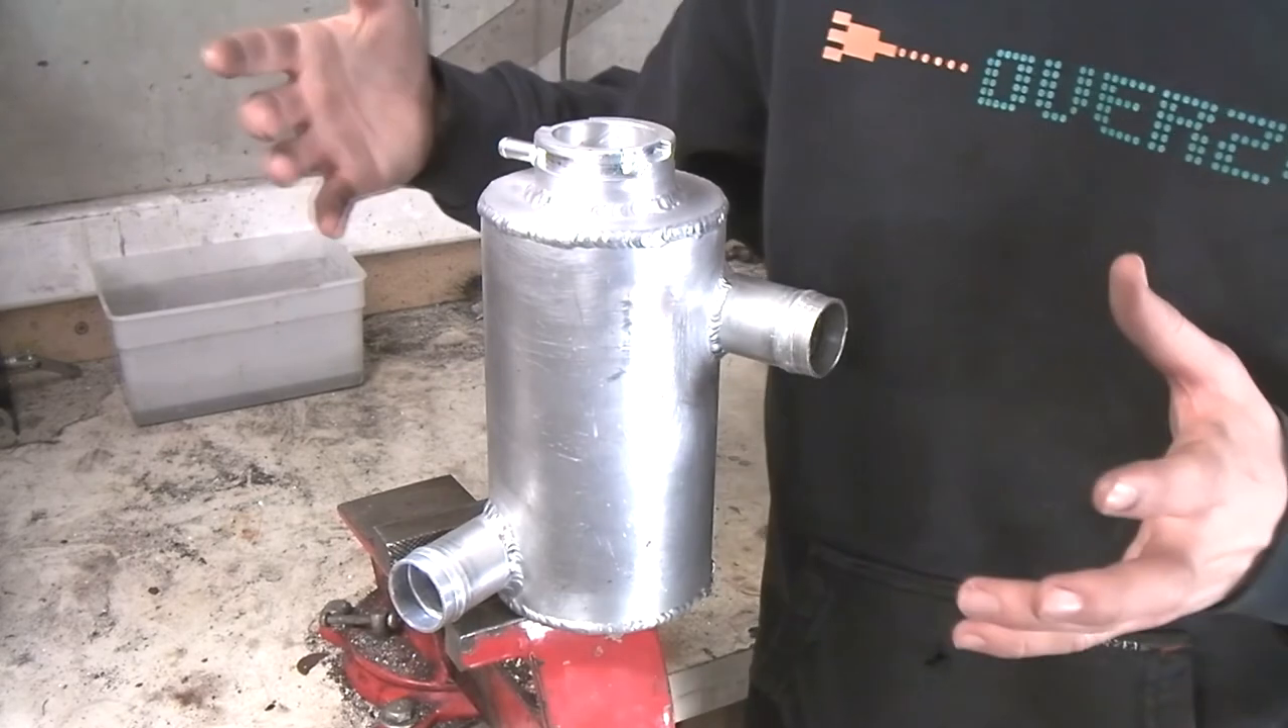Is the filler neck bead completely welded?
Yes.